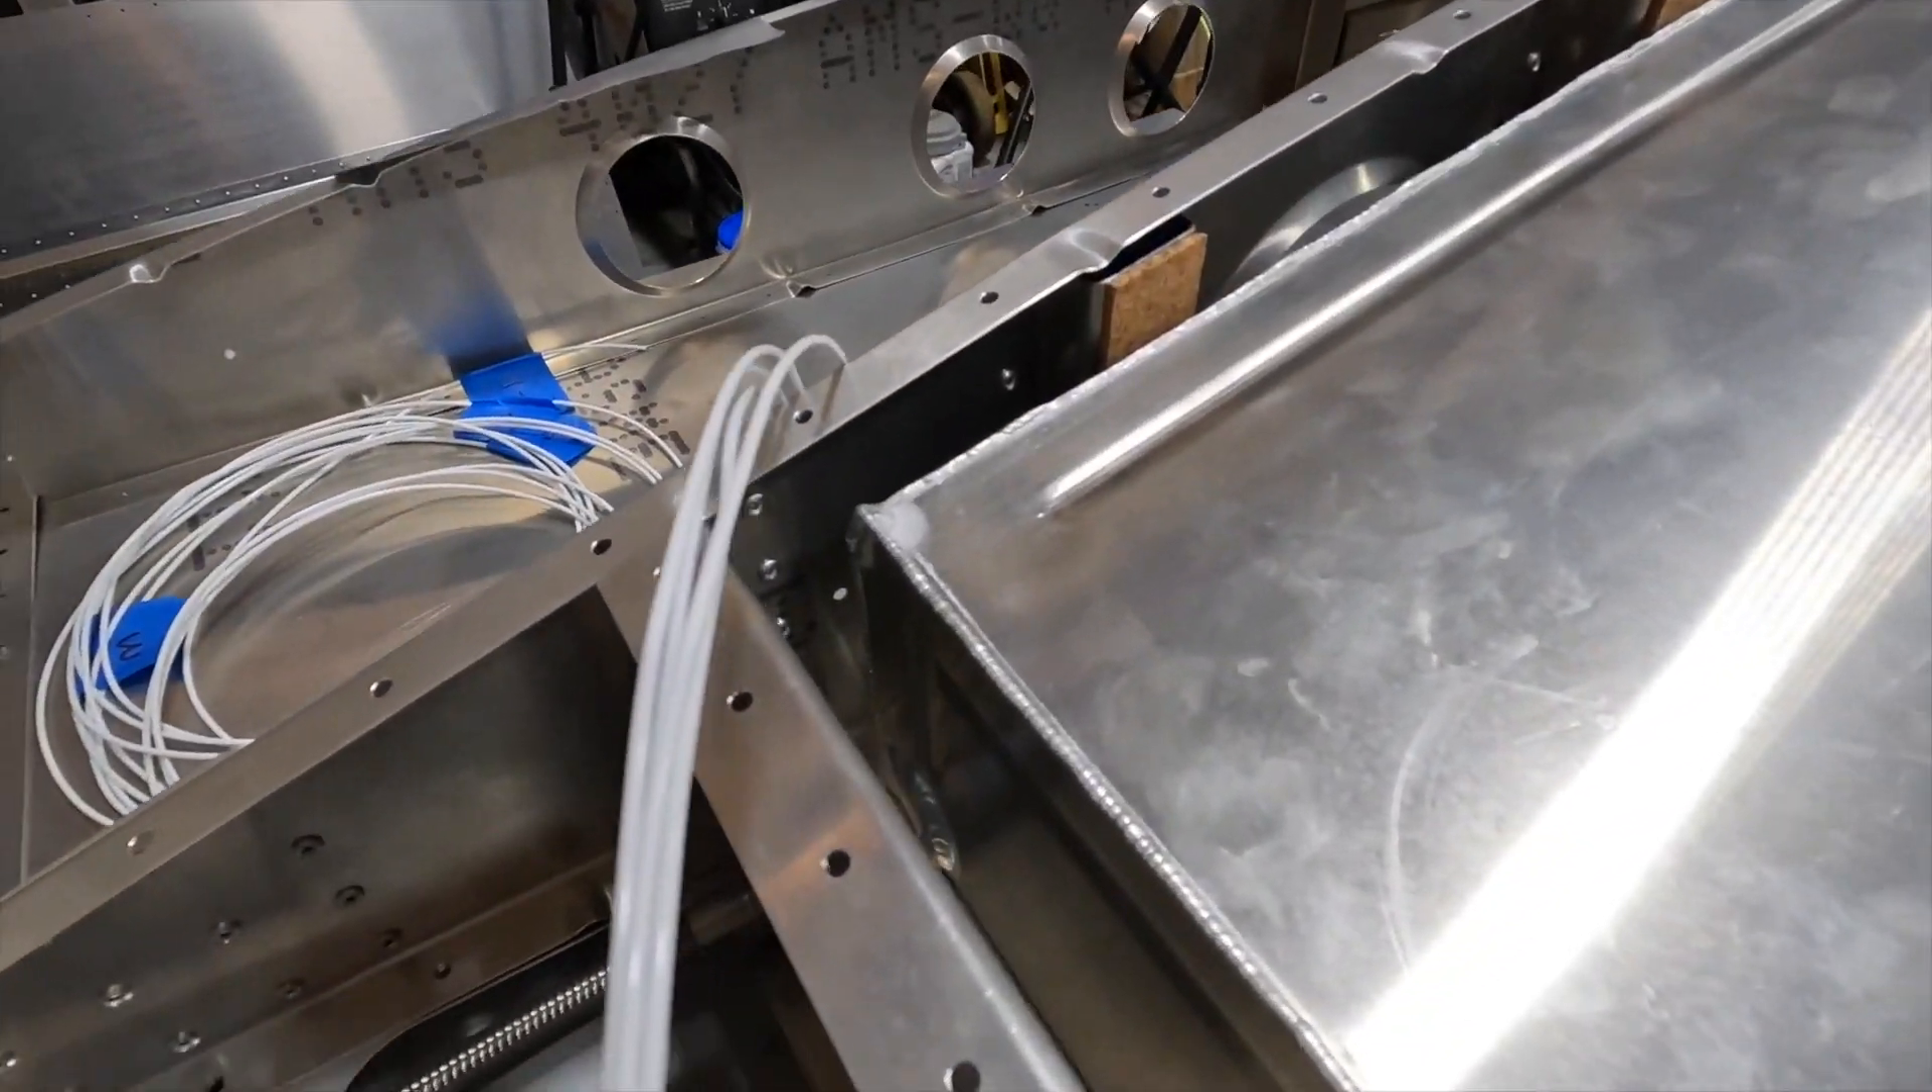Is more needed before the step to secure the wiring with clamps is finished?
Yes.